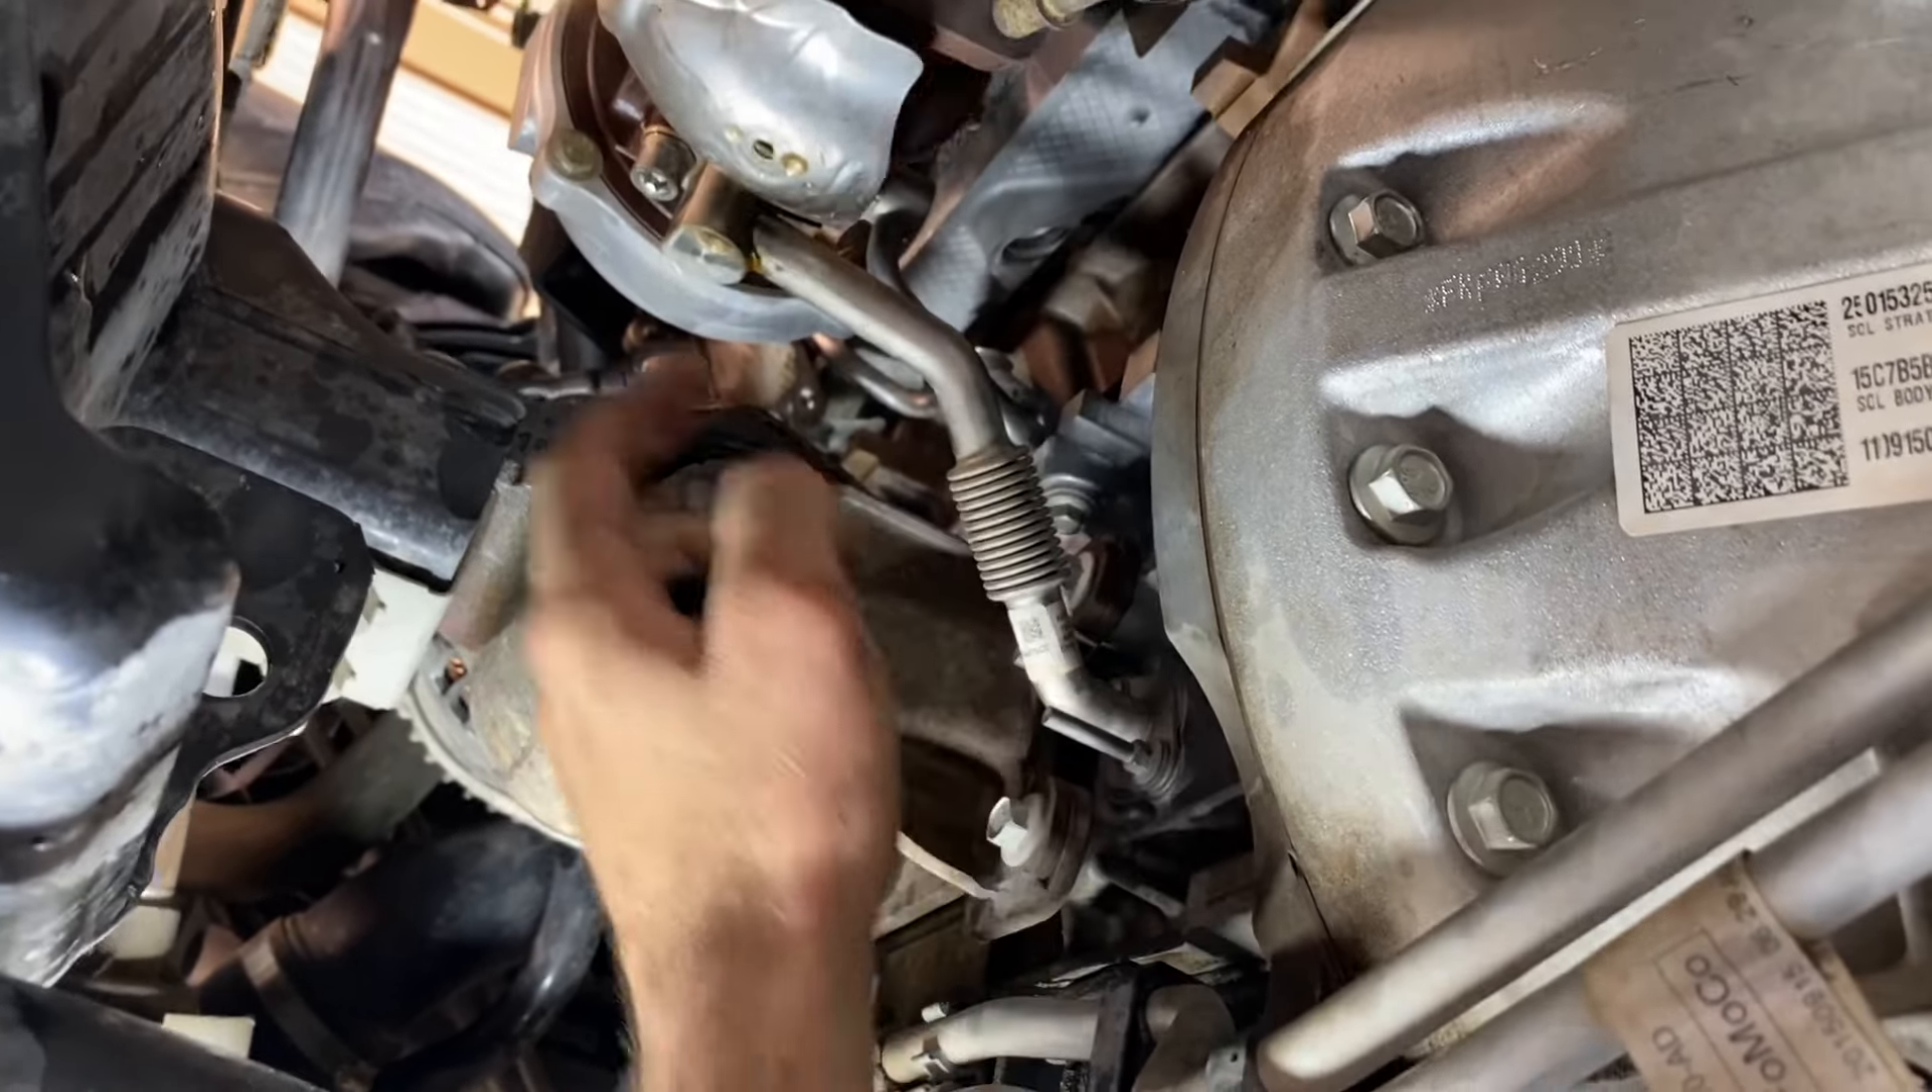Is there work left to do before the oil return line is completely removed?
Yes.